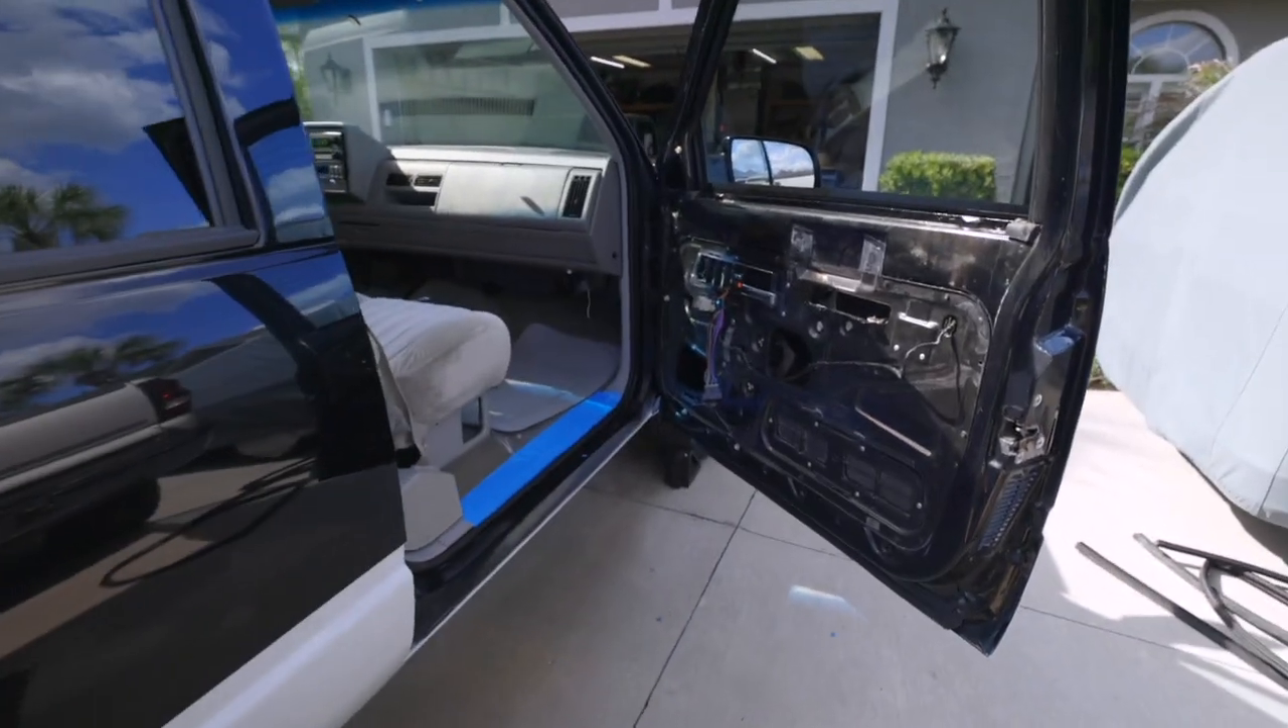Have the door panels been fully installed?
No.